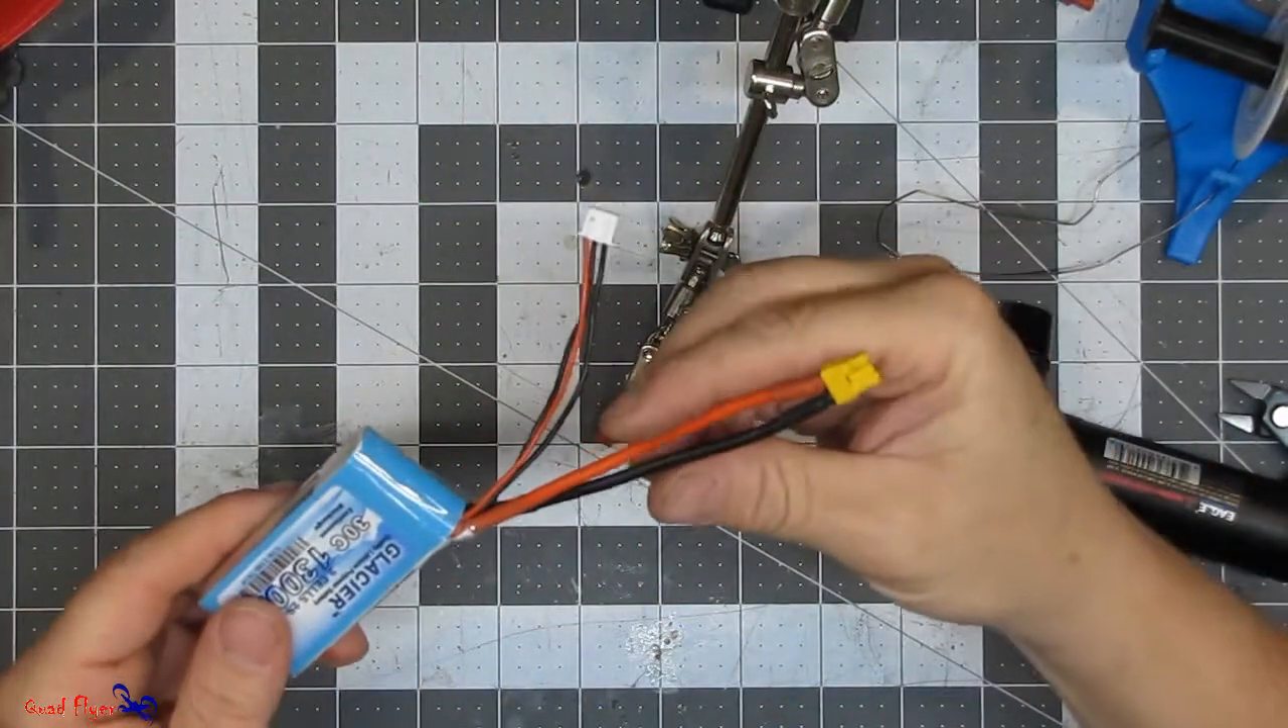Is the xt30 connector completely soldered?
Yes.